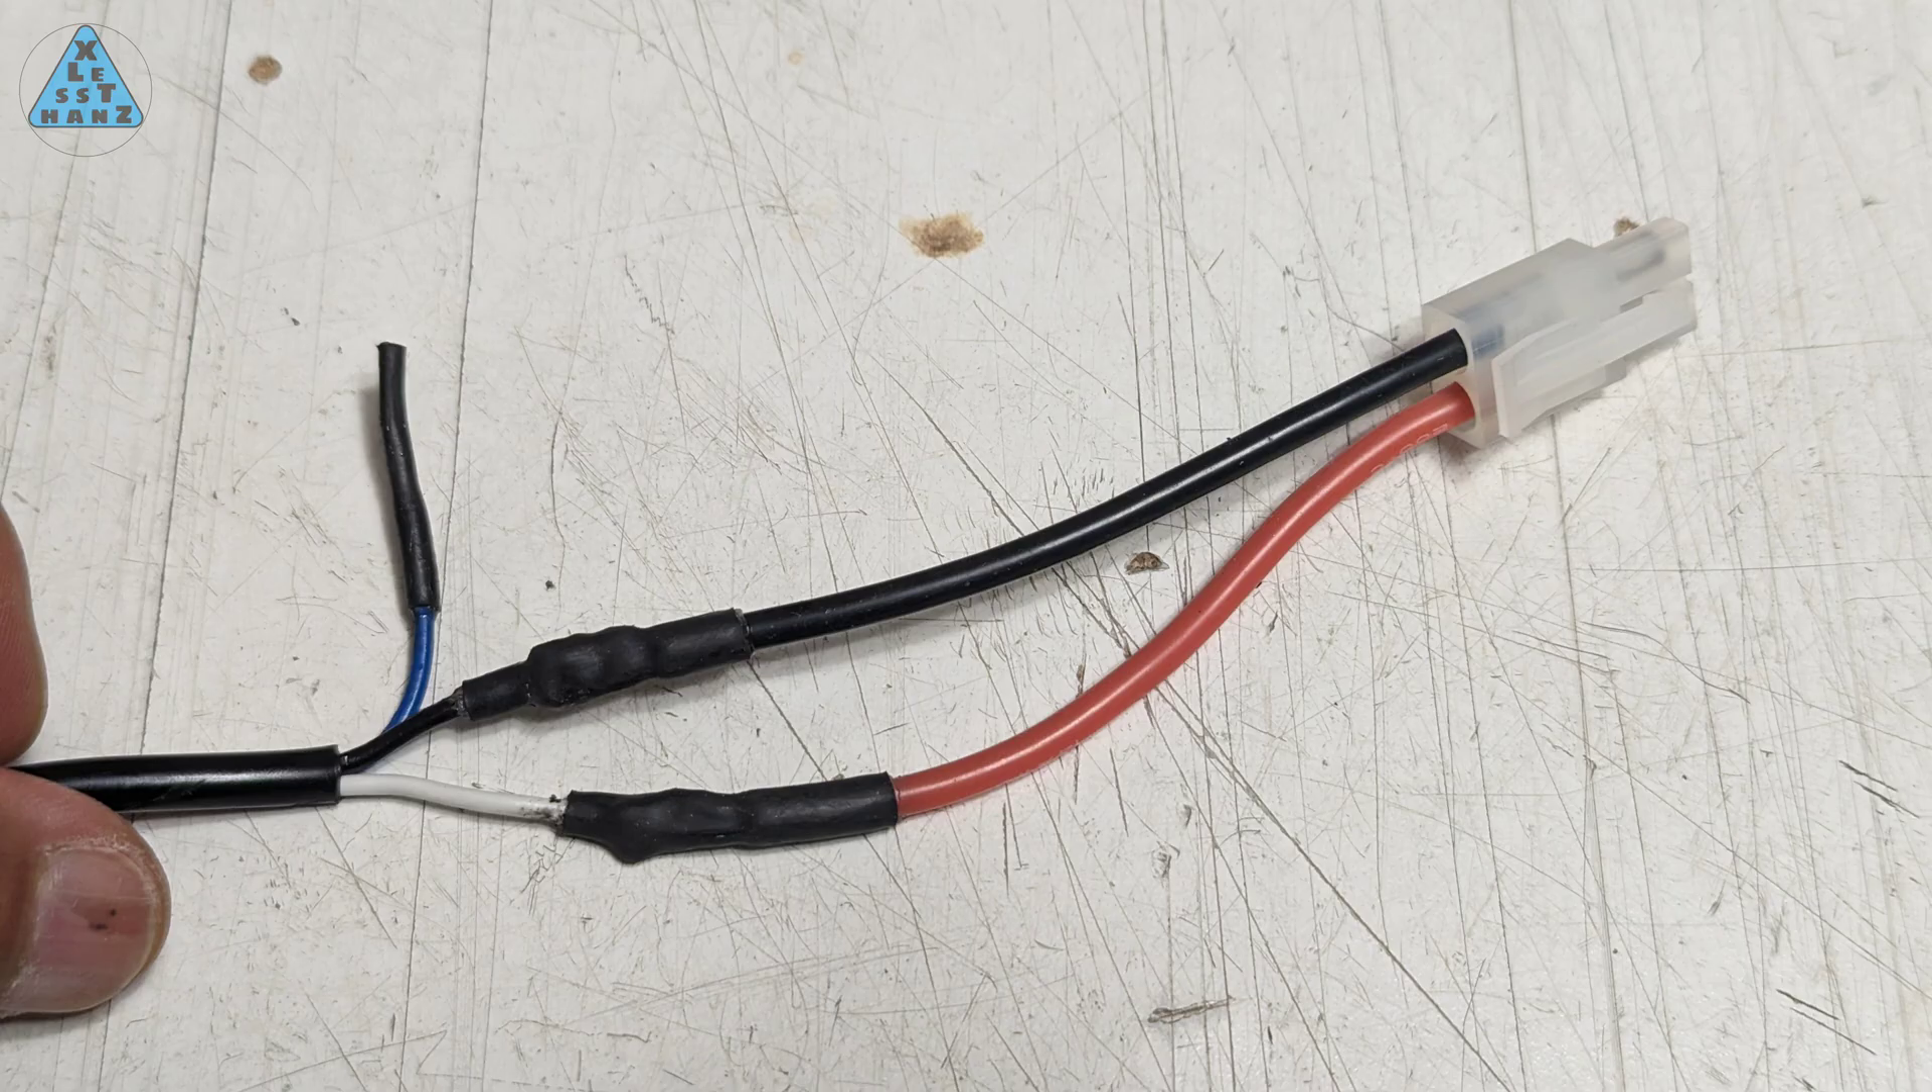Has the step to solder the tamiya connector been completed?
Yes.